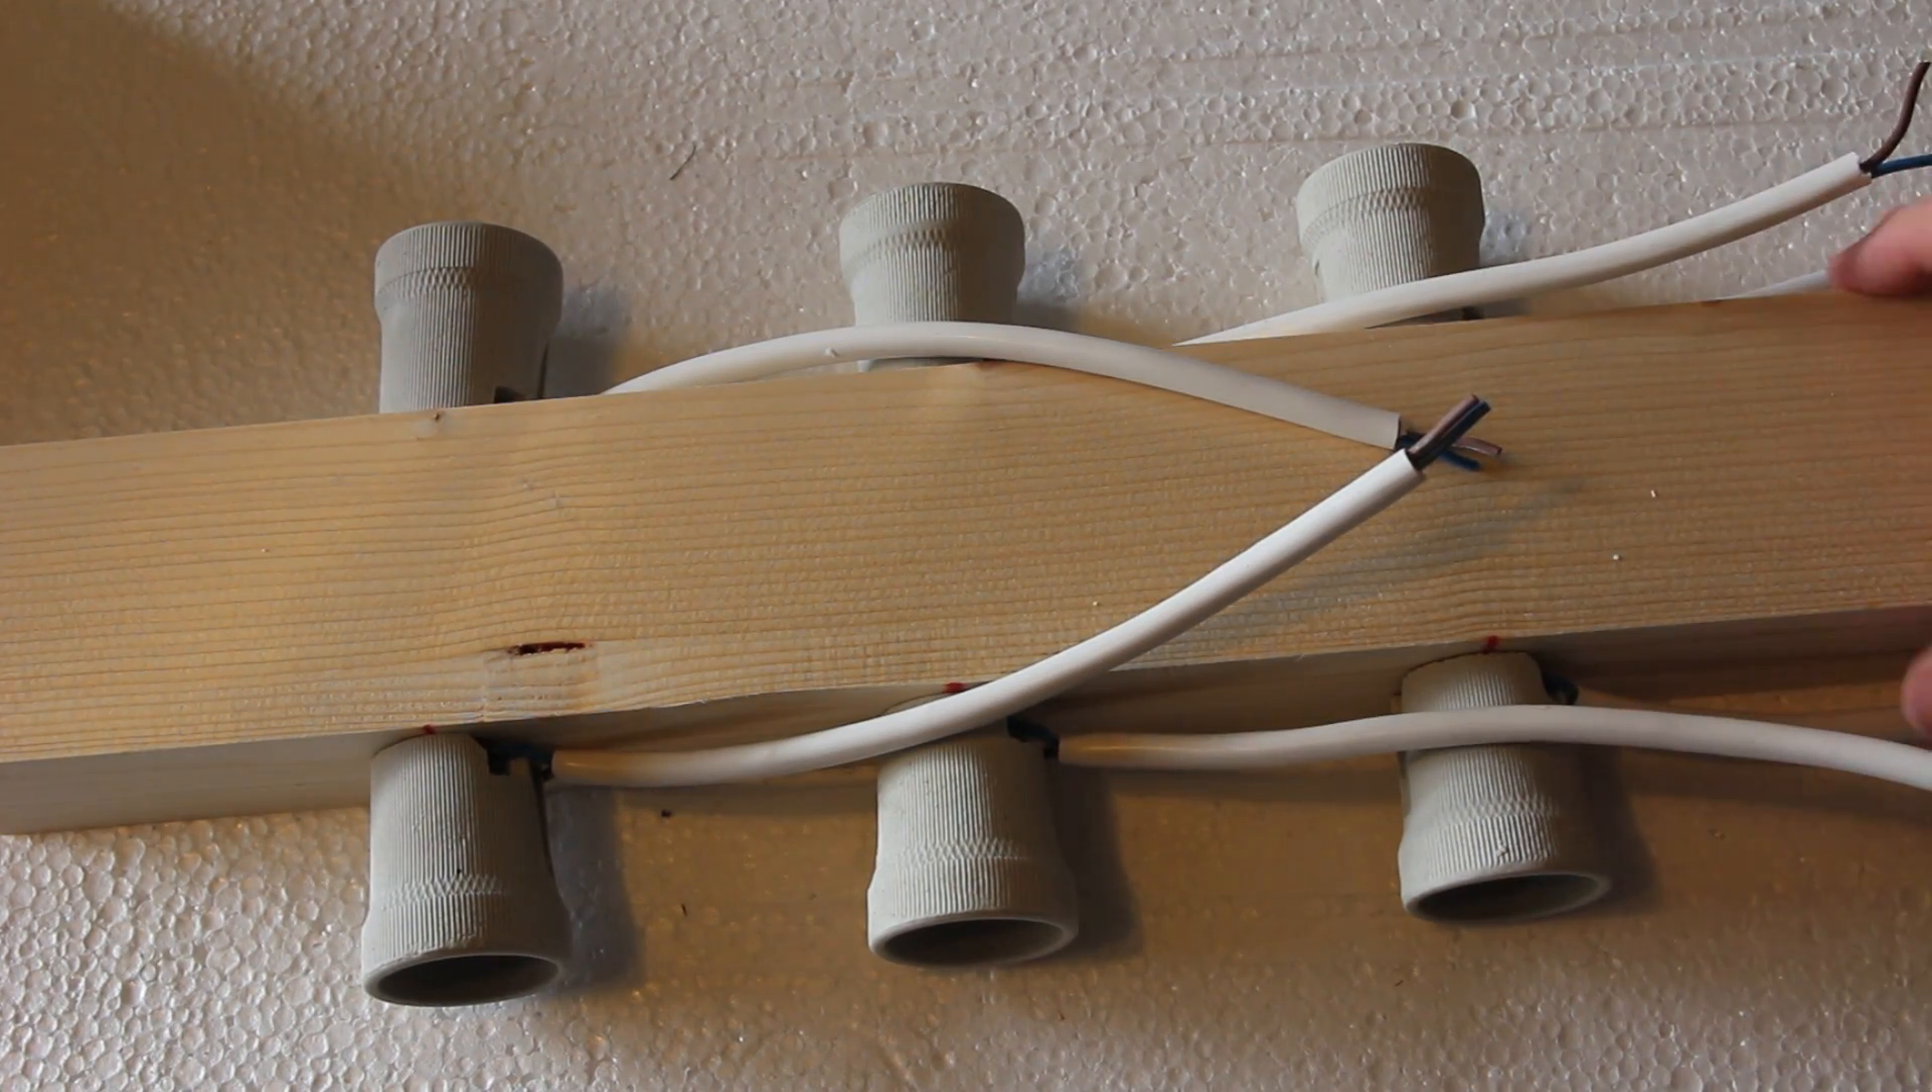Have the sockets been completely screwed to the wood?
Yes.